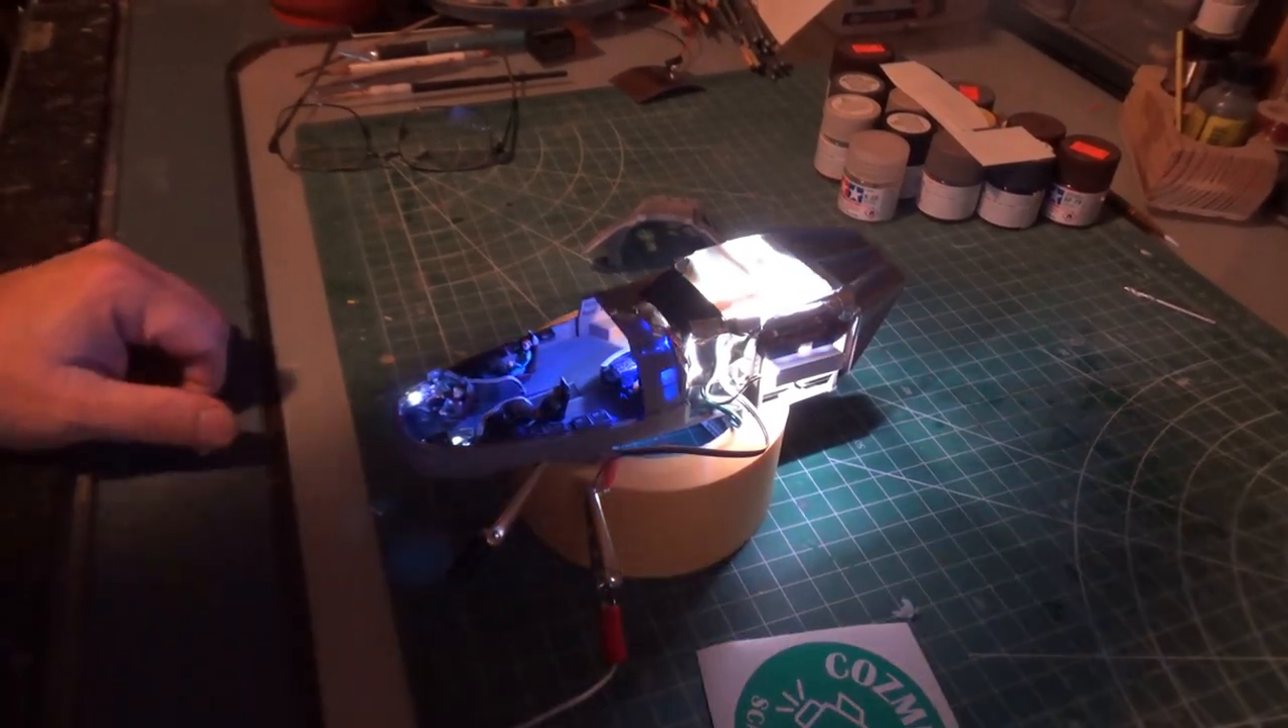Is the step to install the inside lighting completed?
Yes.